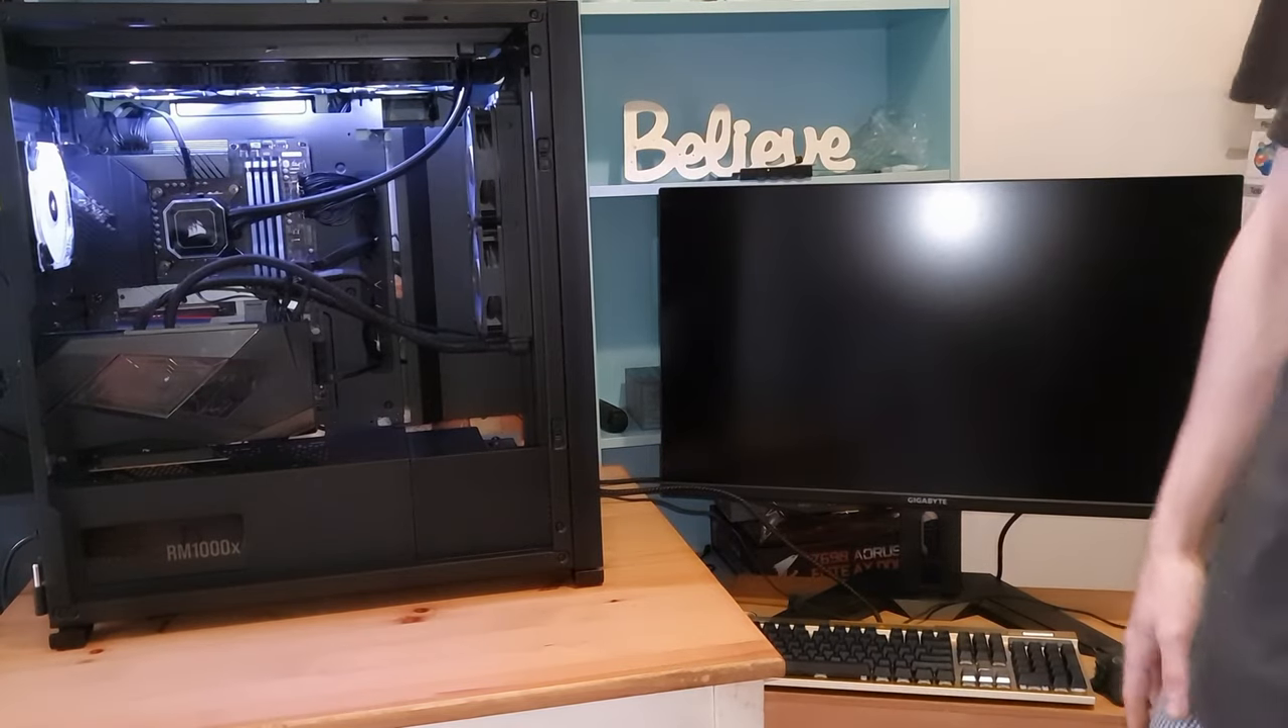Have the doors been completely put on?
No.